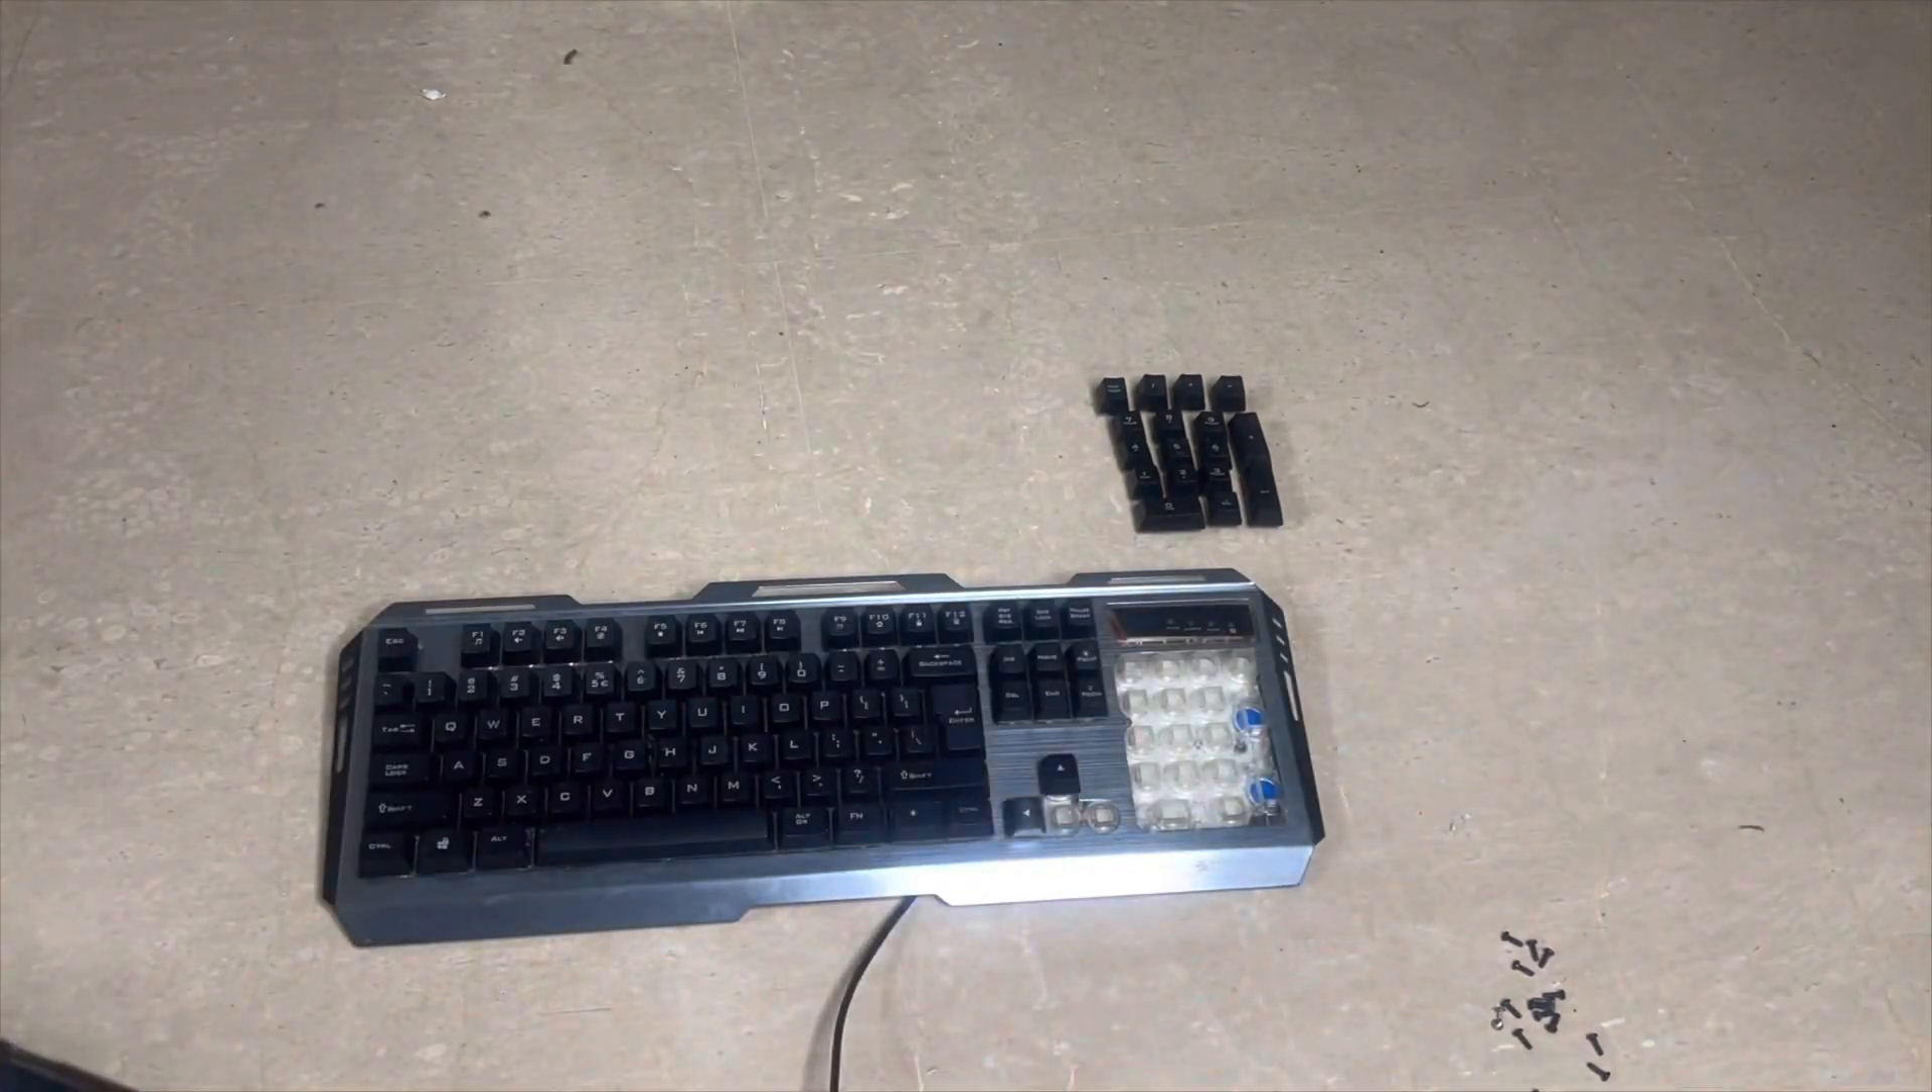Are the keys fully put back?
No.